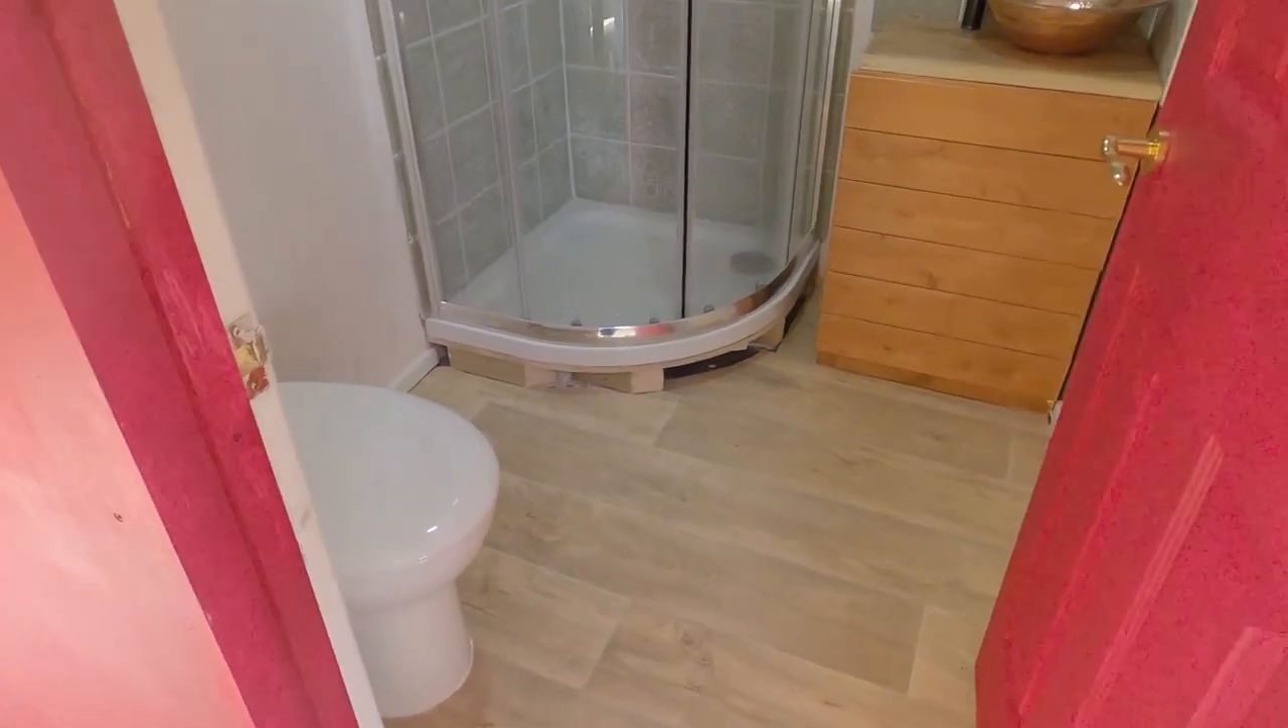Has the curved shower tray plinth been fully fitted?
No.